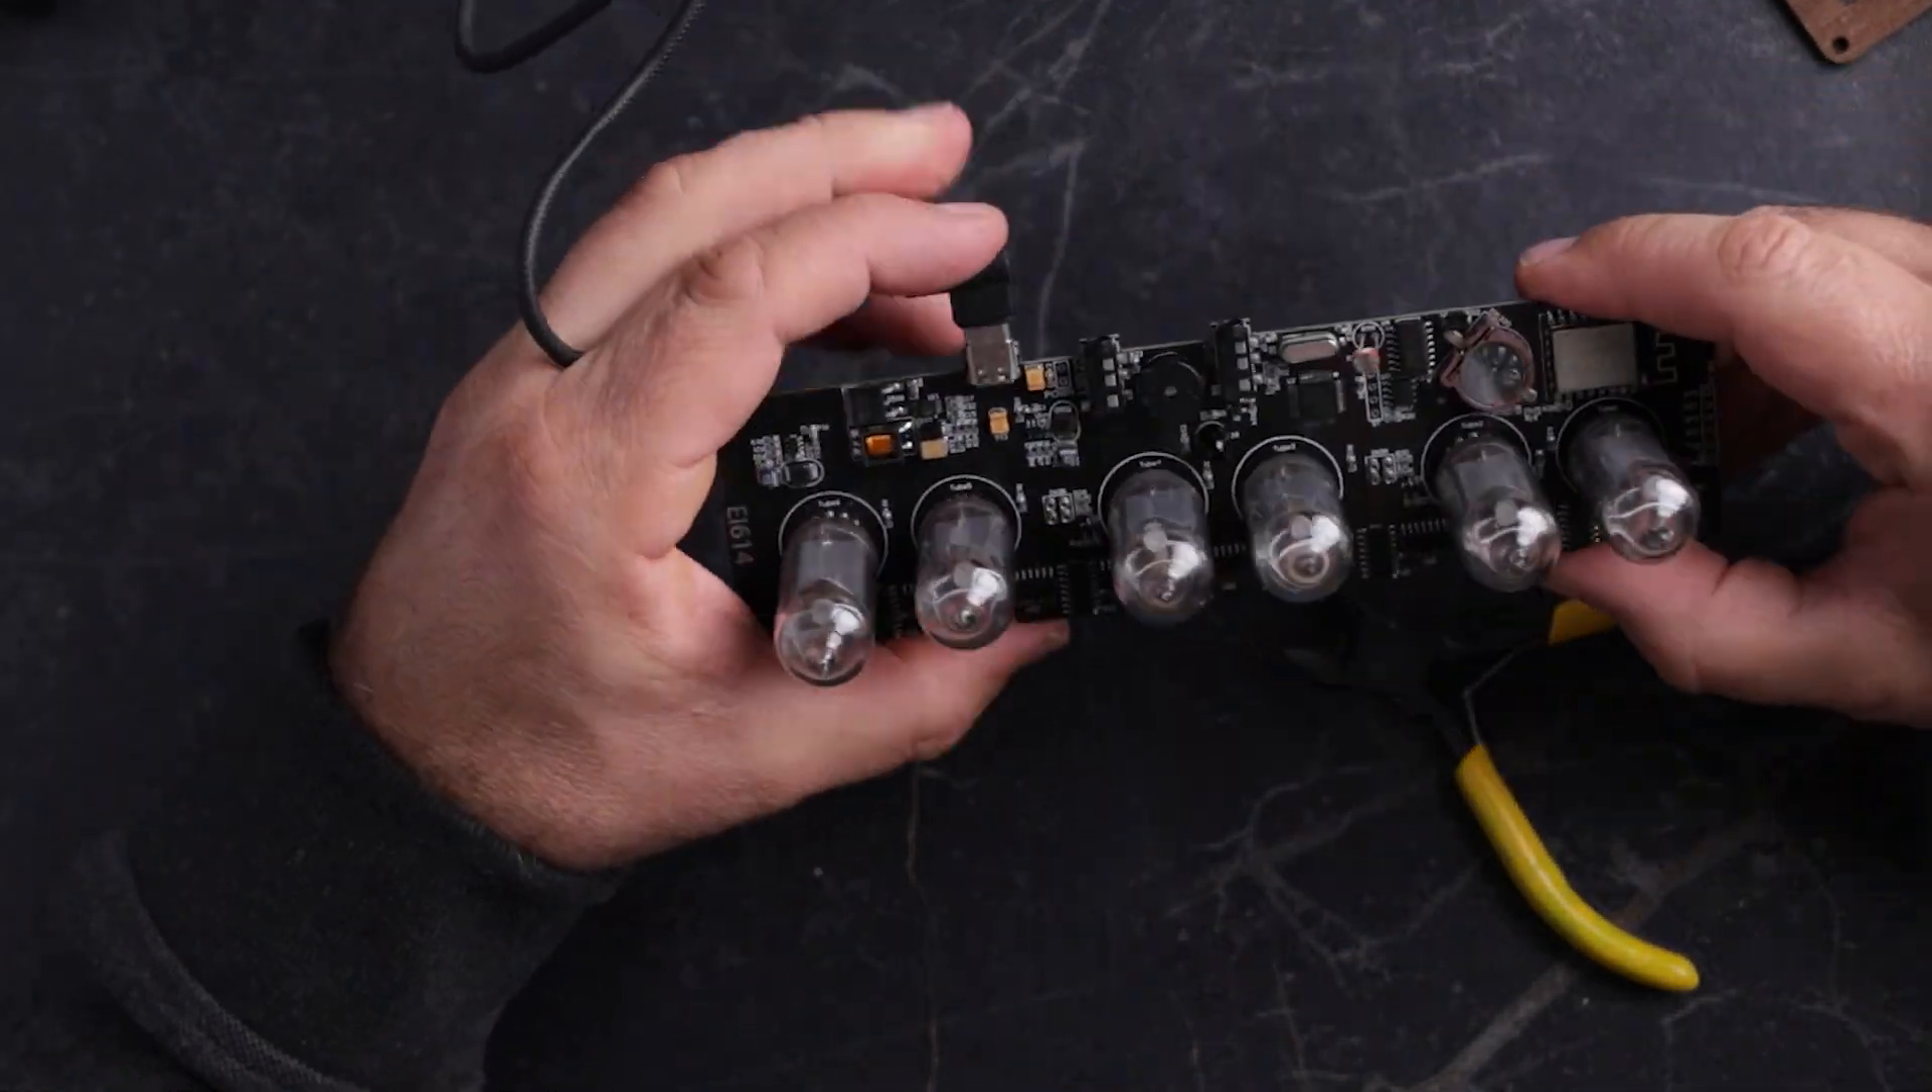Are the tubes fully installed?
Yes.